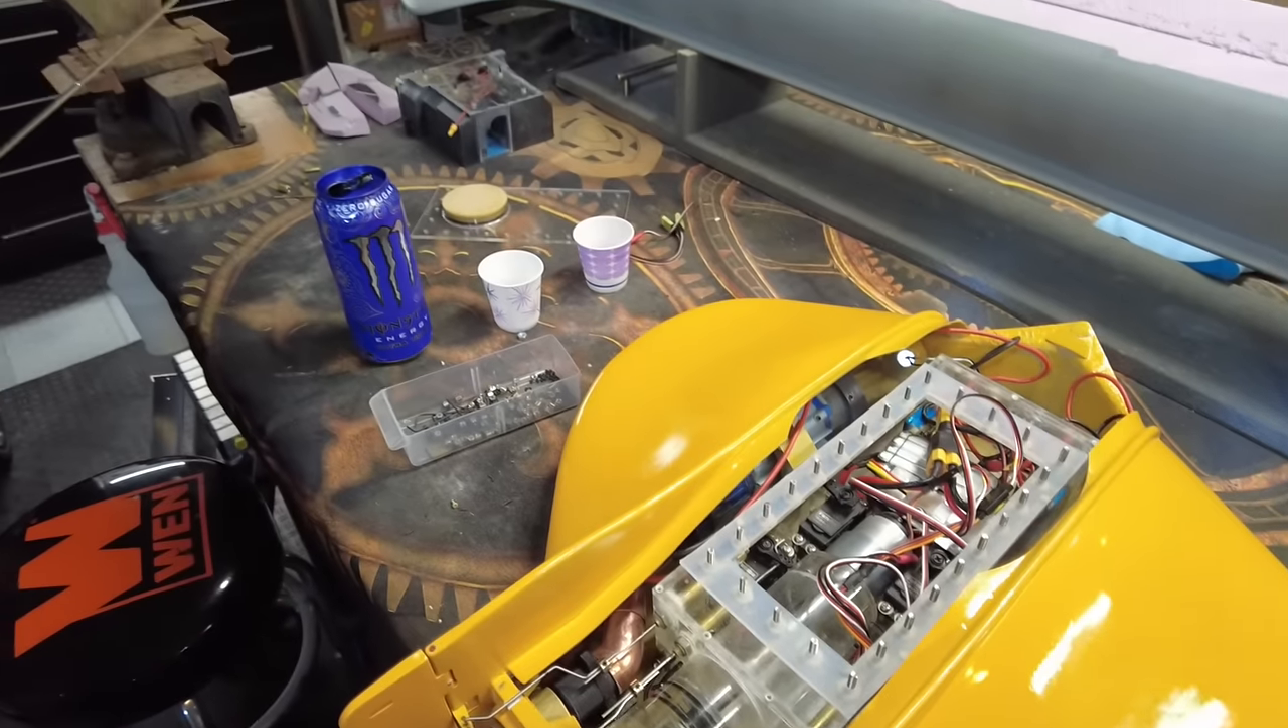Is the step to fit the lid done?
No.